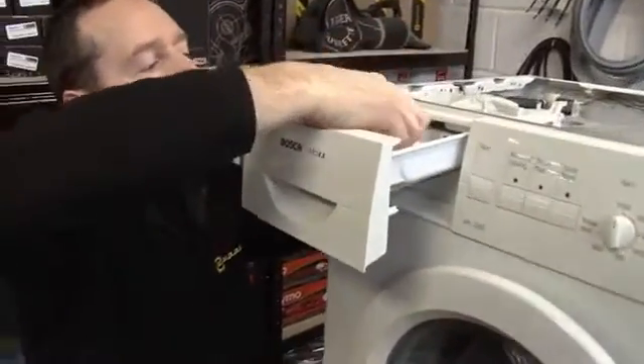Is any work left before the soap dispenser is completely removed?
Yes.